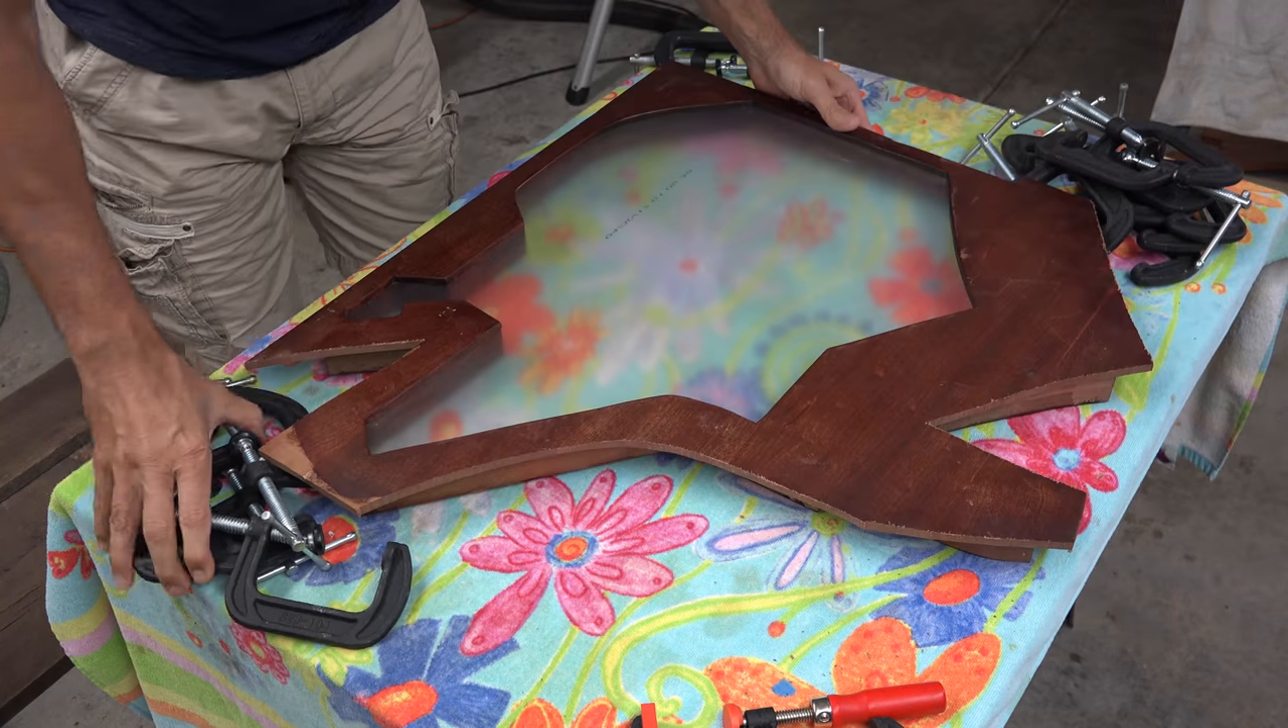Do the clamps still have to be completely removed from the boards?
No.